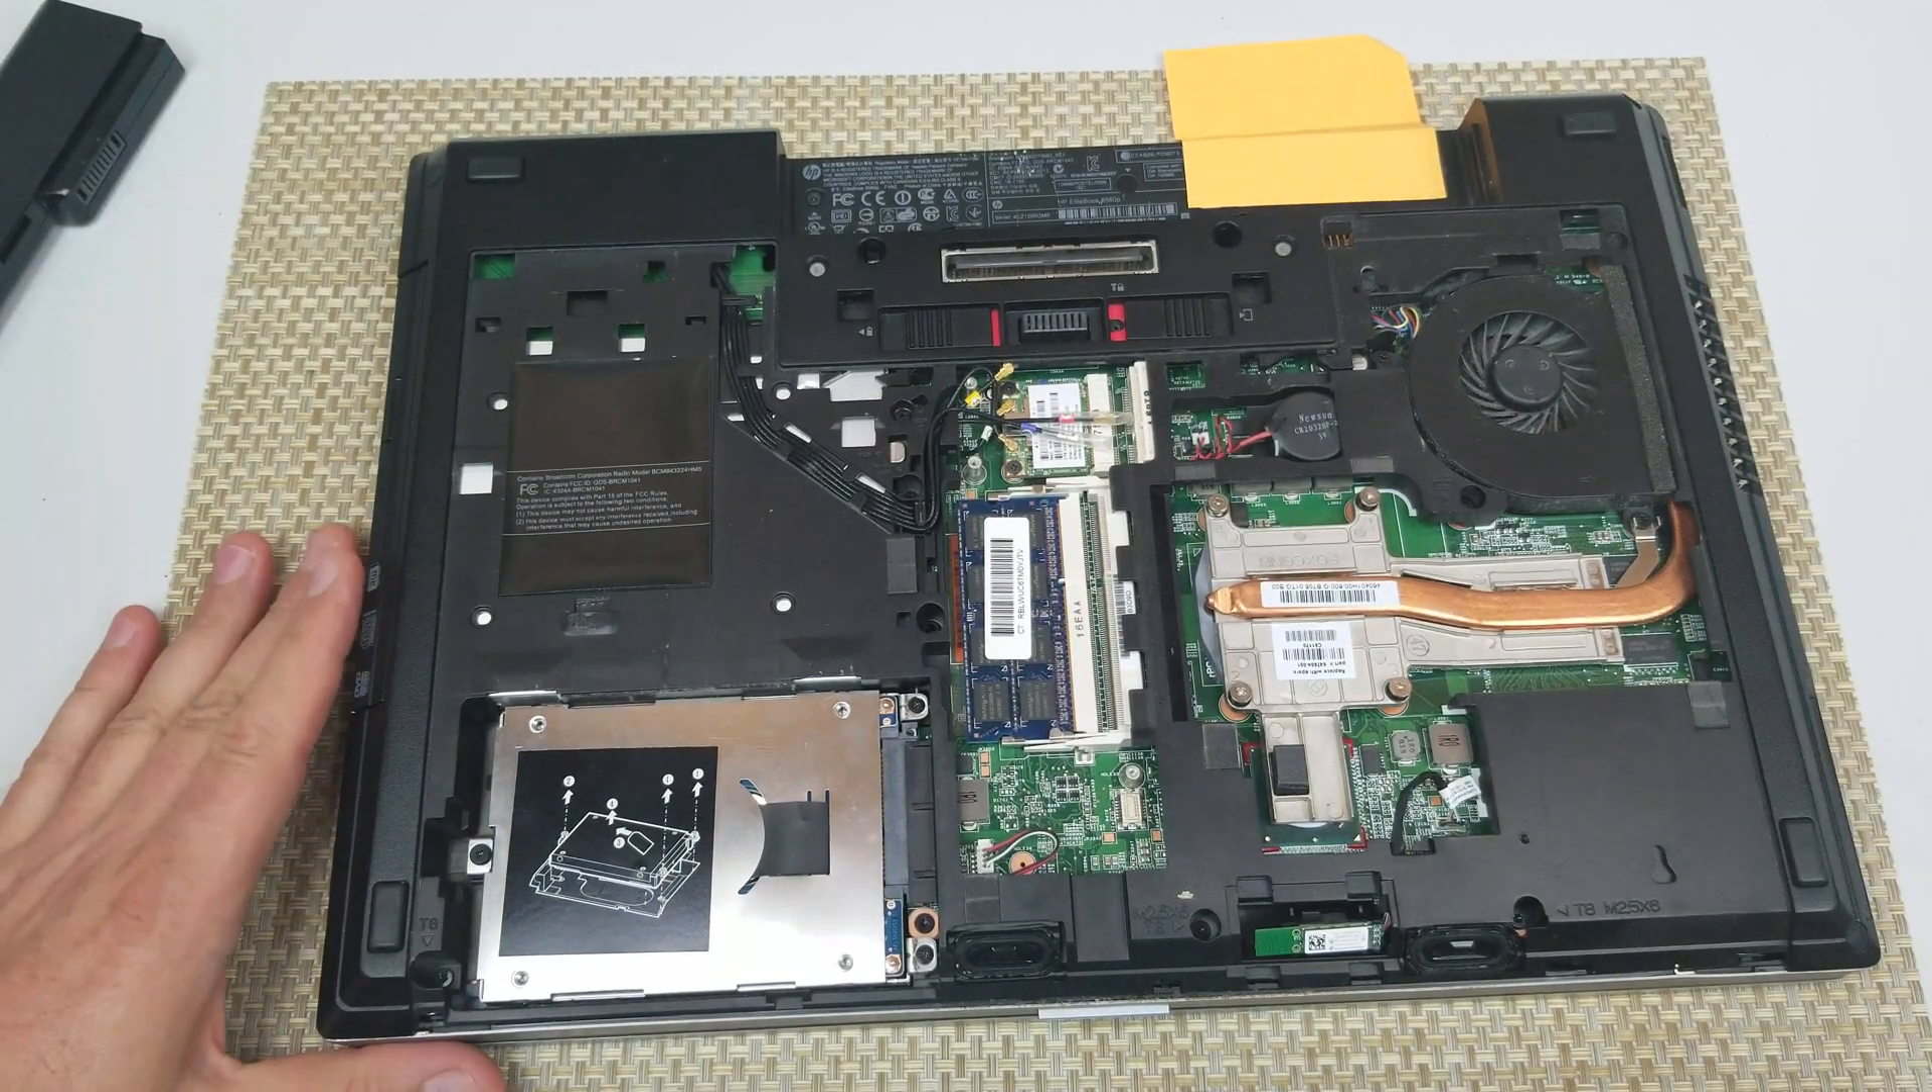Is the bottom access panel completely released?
Yes.